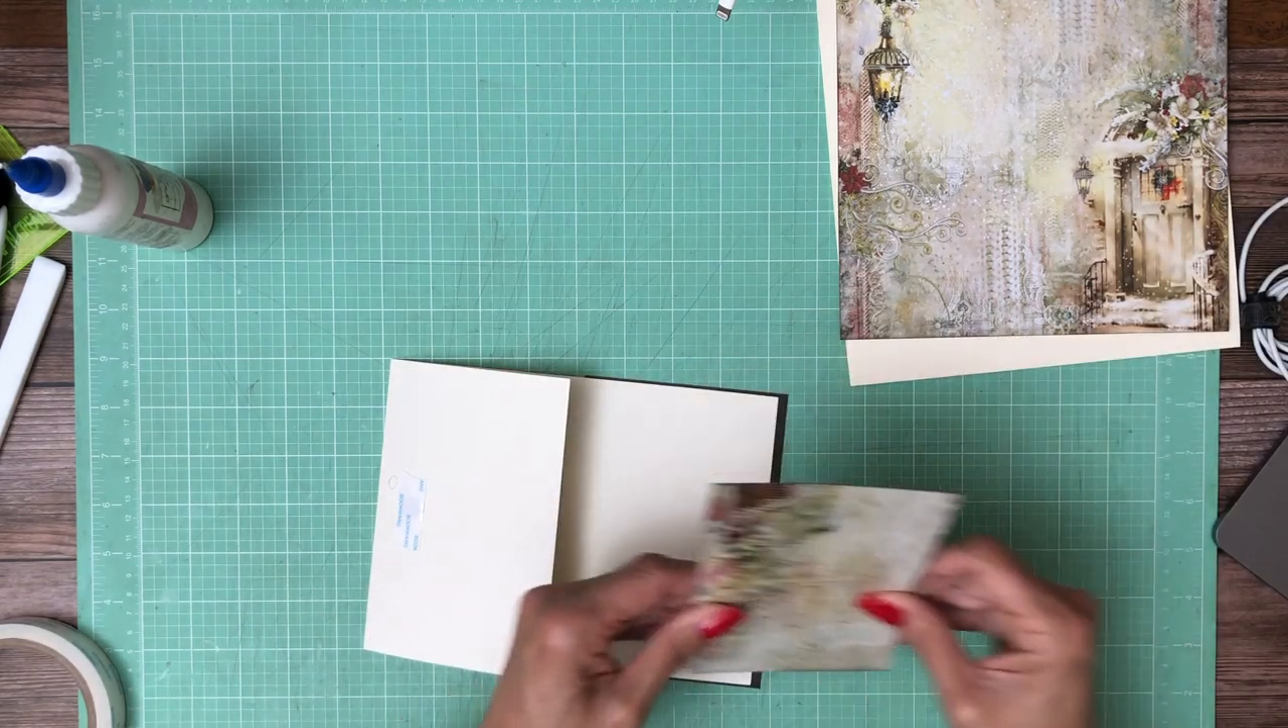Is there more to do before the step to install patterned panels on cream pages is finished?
Yes.